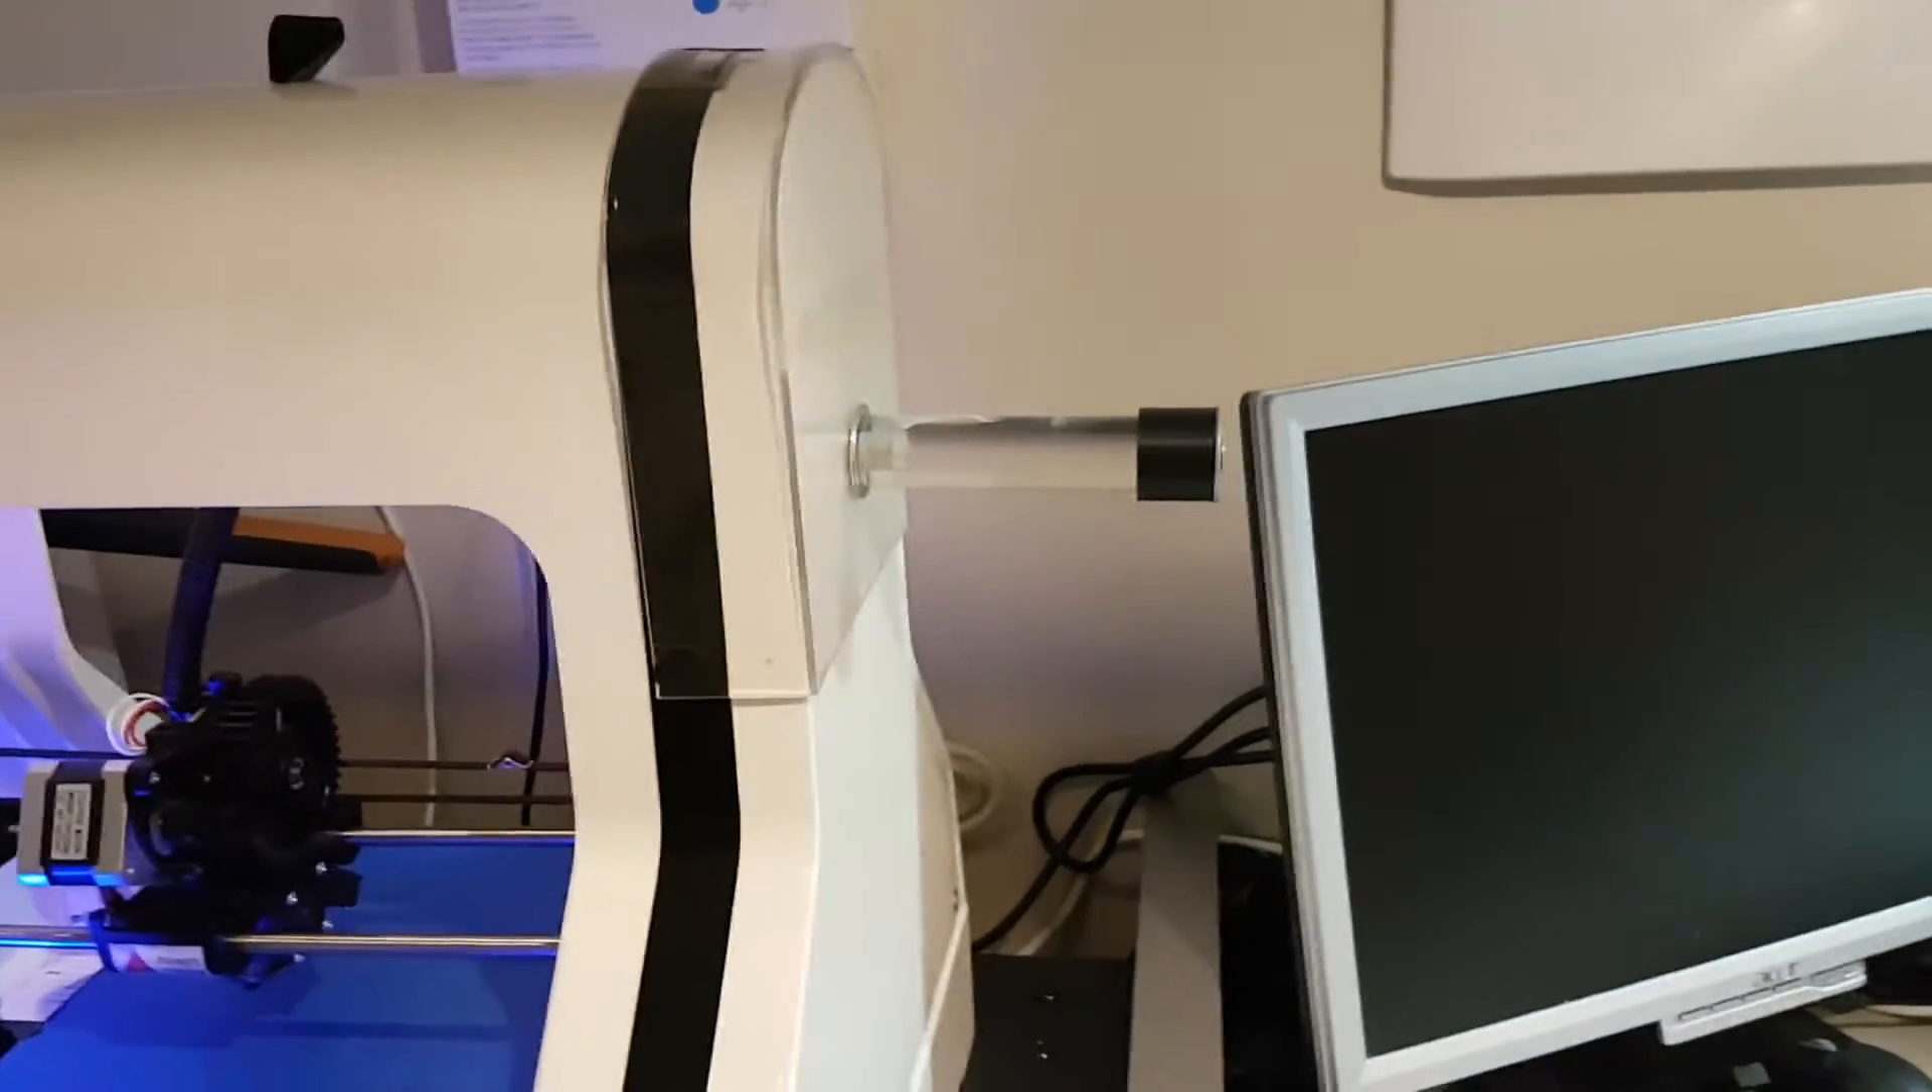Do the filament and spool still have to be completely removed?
No.